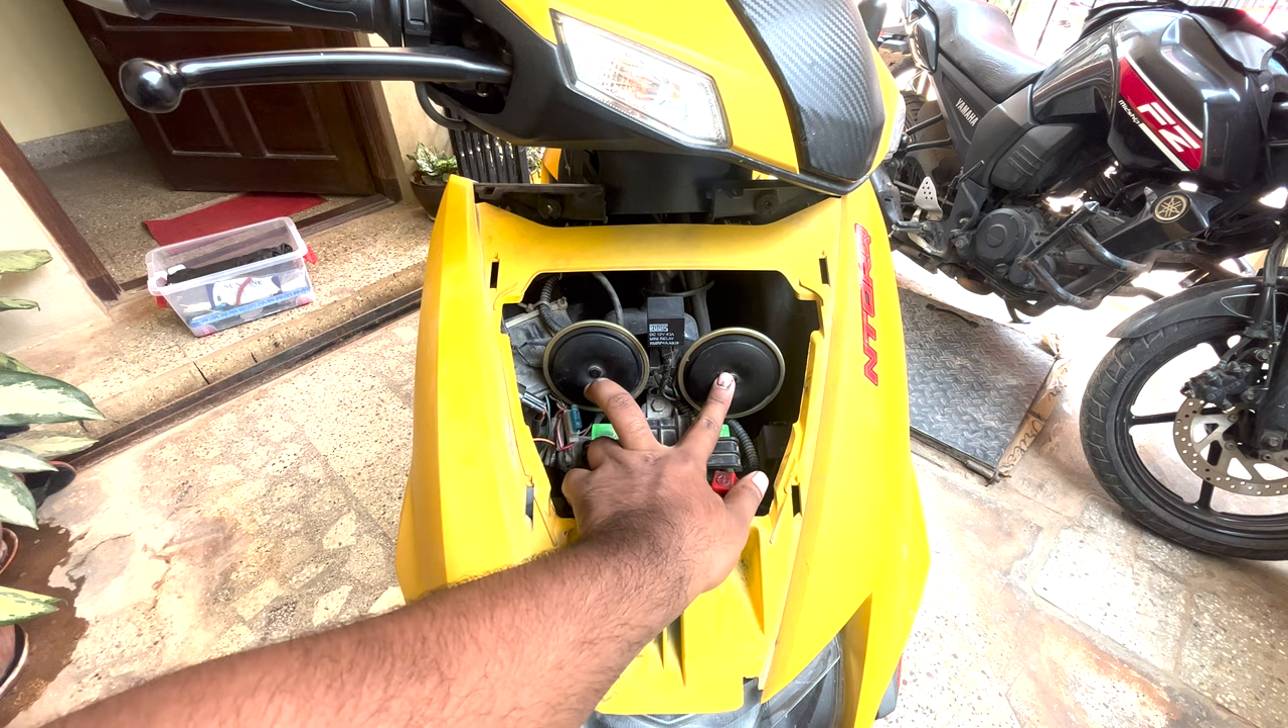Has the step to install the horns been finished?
Yes.